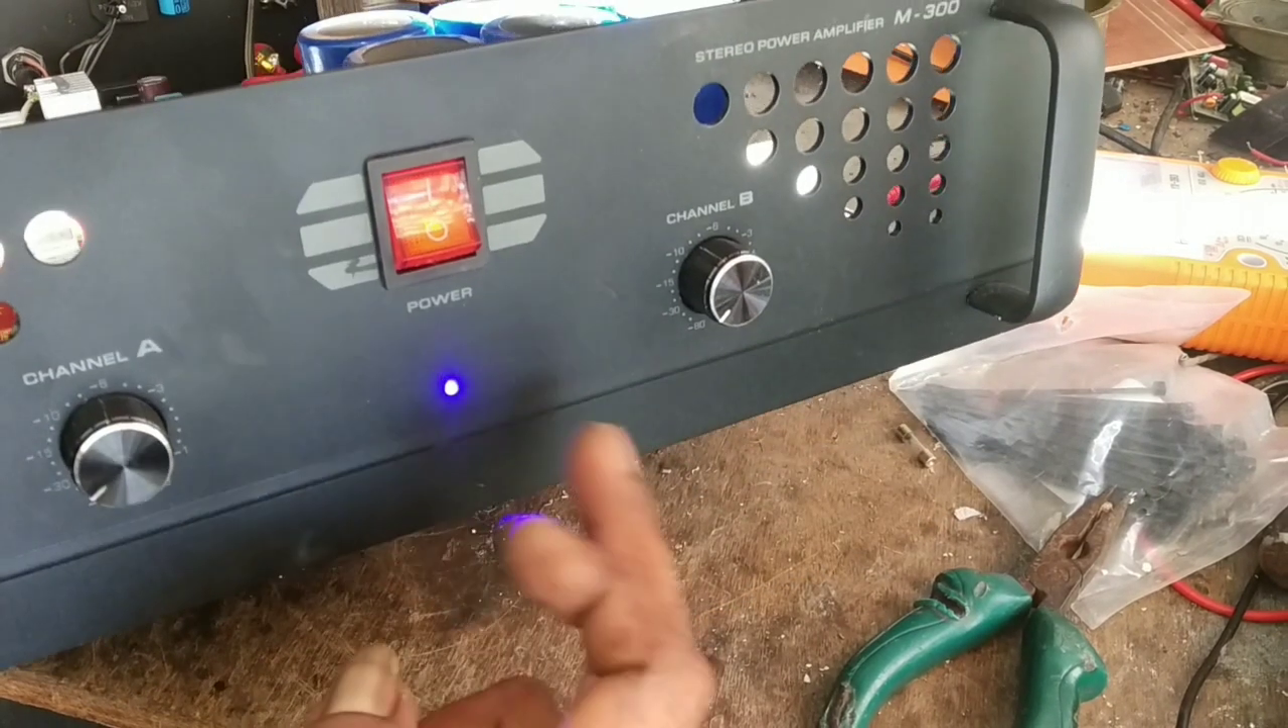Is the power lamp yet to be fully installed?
No.